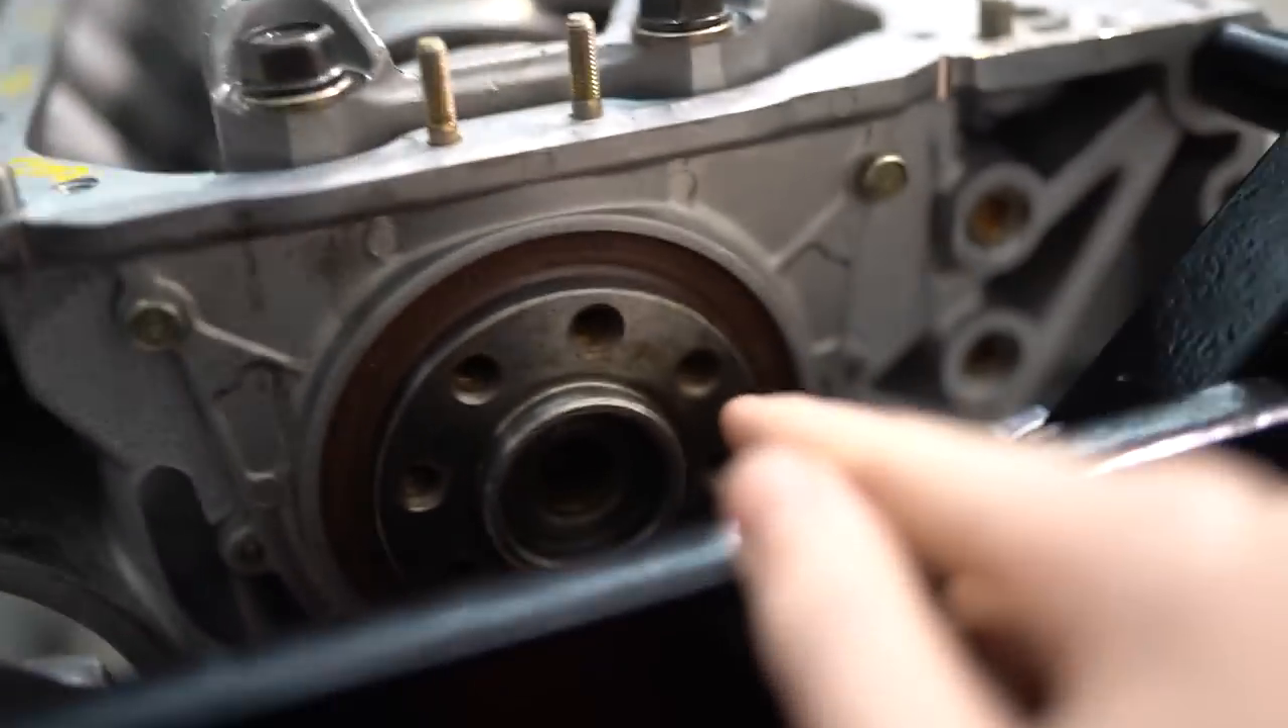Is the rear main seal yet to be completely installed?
No.